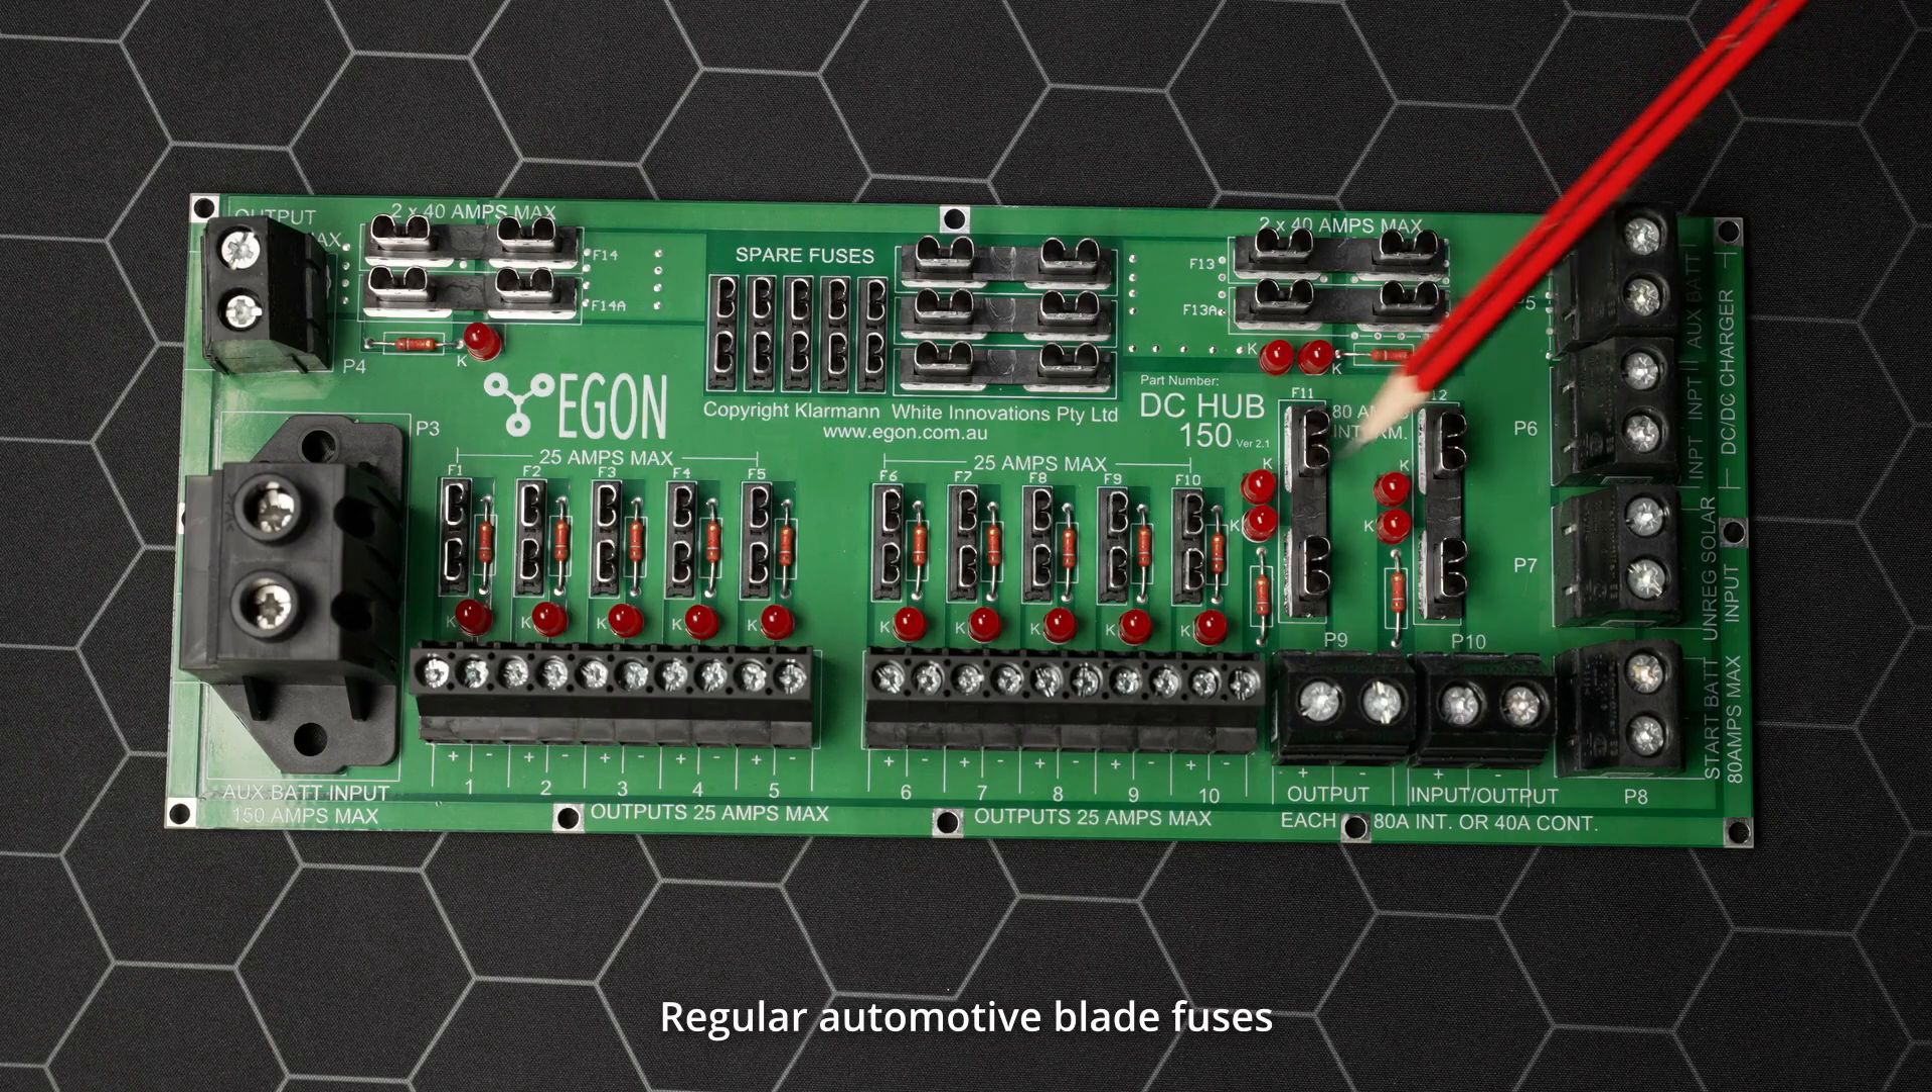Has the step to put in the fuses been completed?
No.